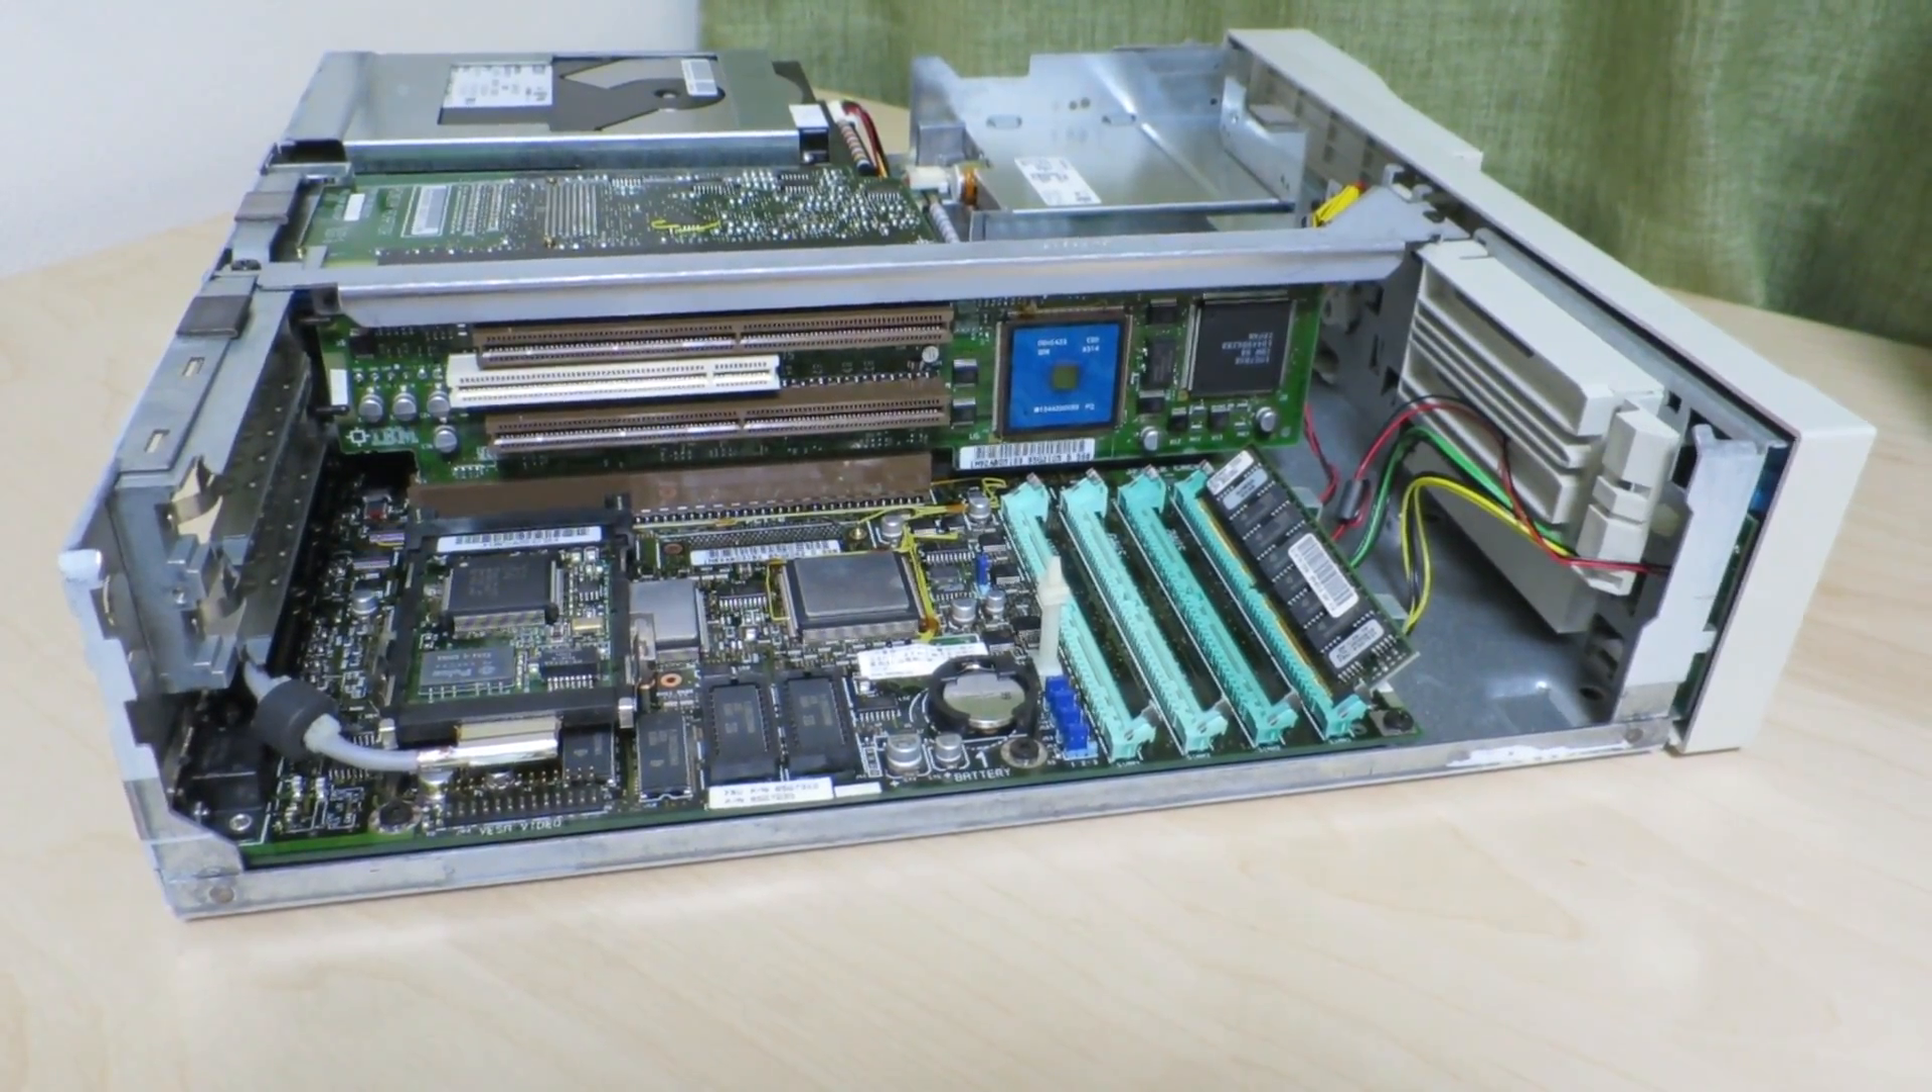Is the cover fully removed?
Yes.